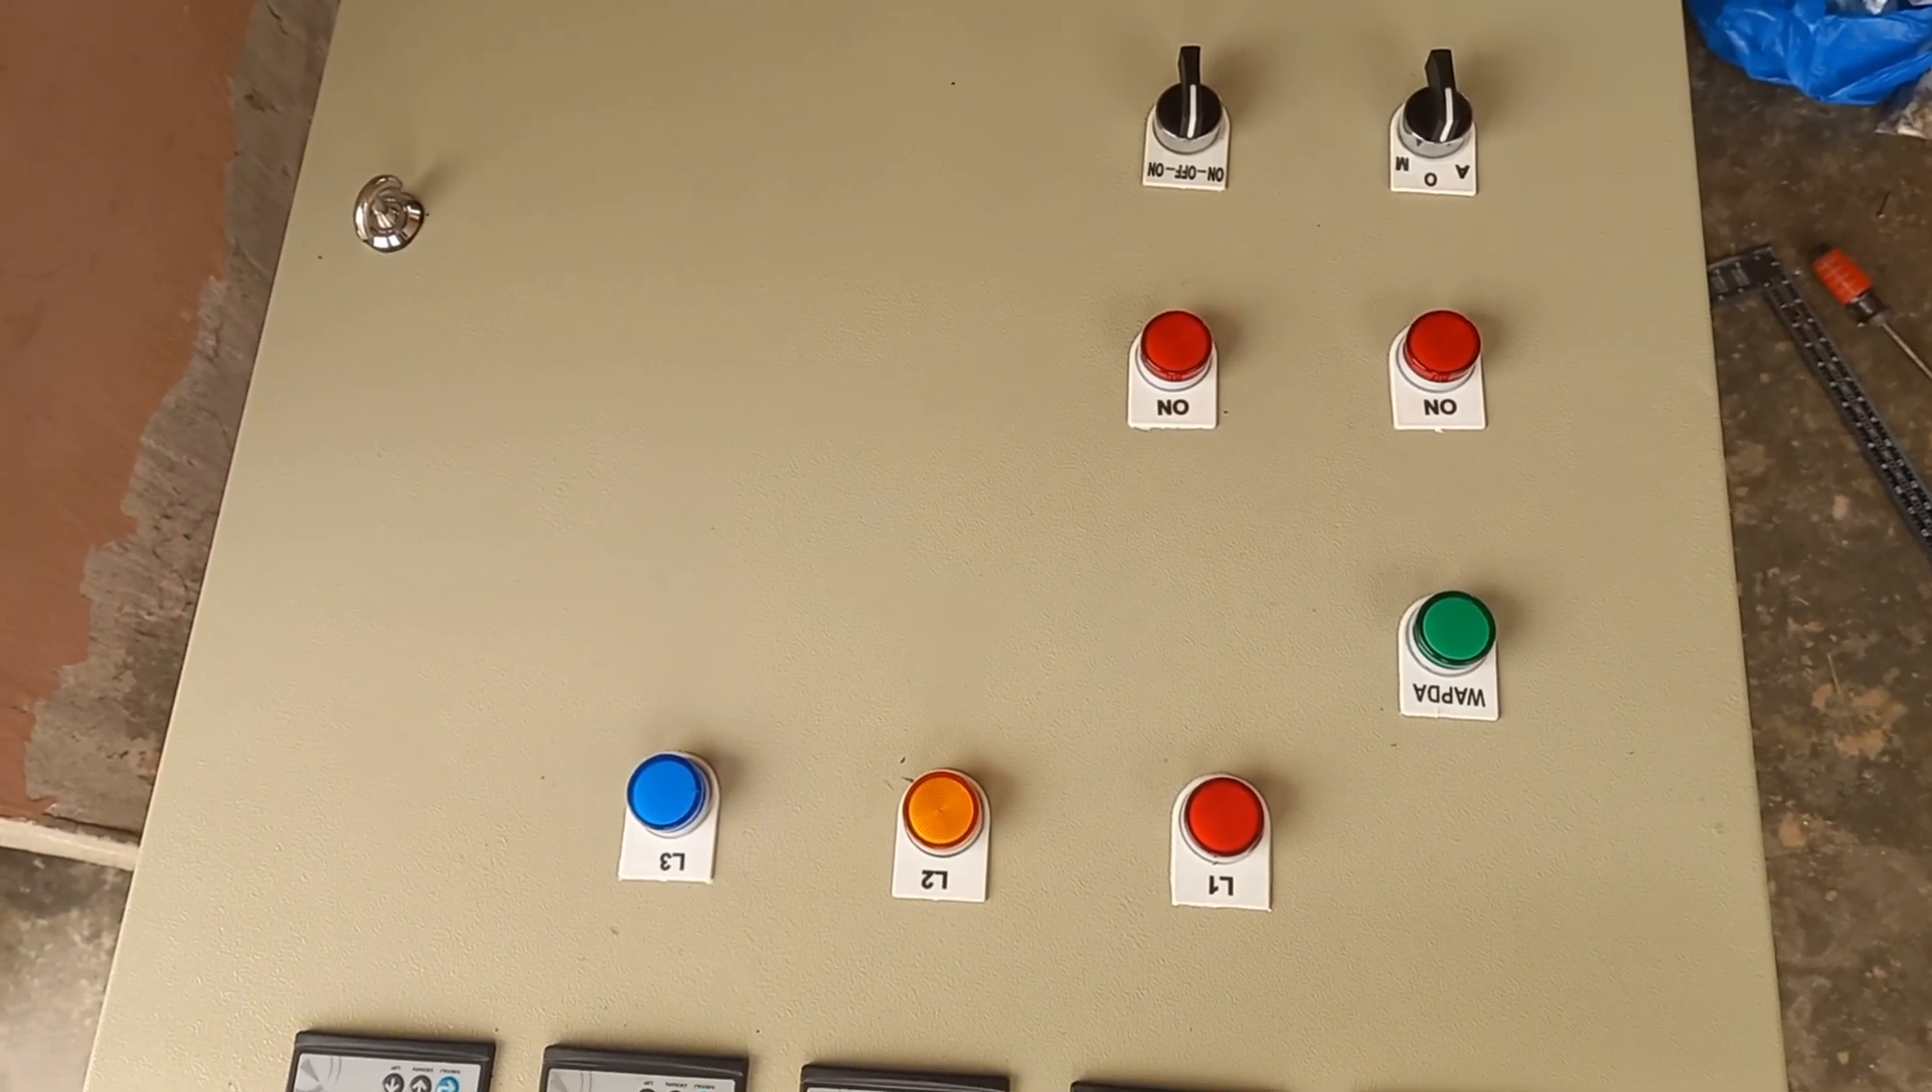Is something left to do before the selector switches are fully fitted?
No.